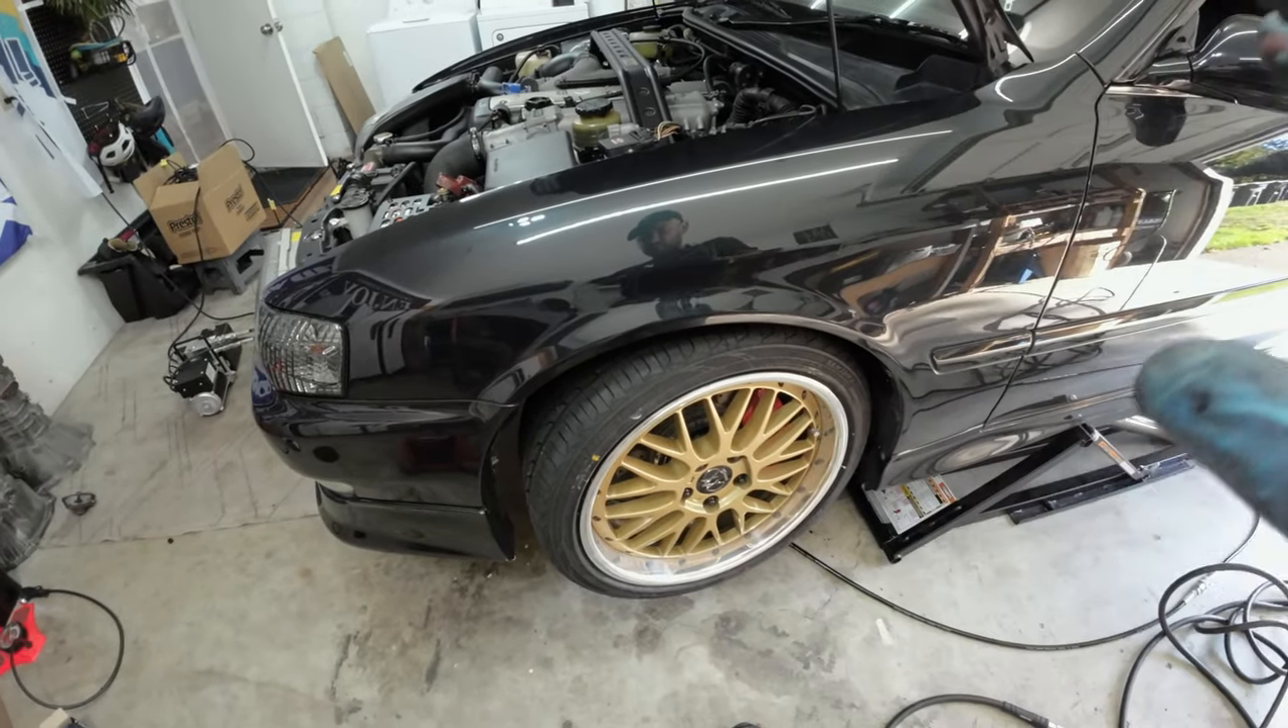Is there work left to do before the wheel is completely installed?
No.